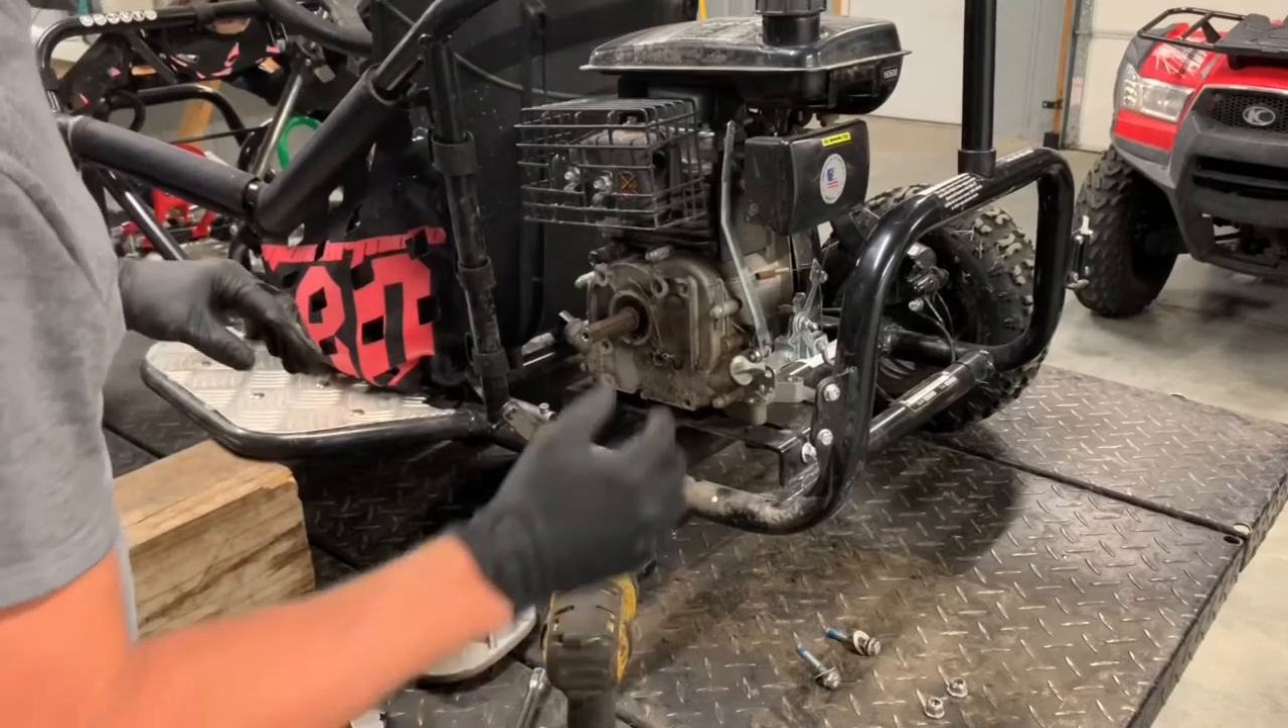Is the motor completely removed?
No.